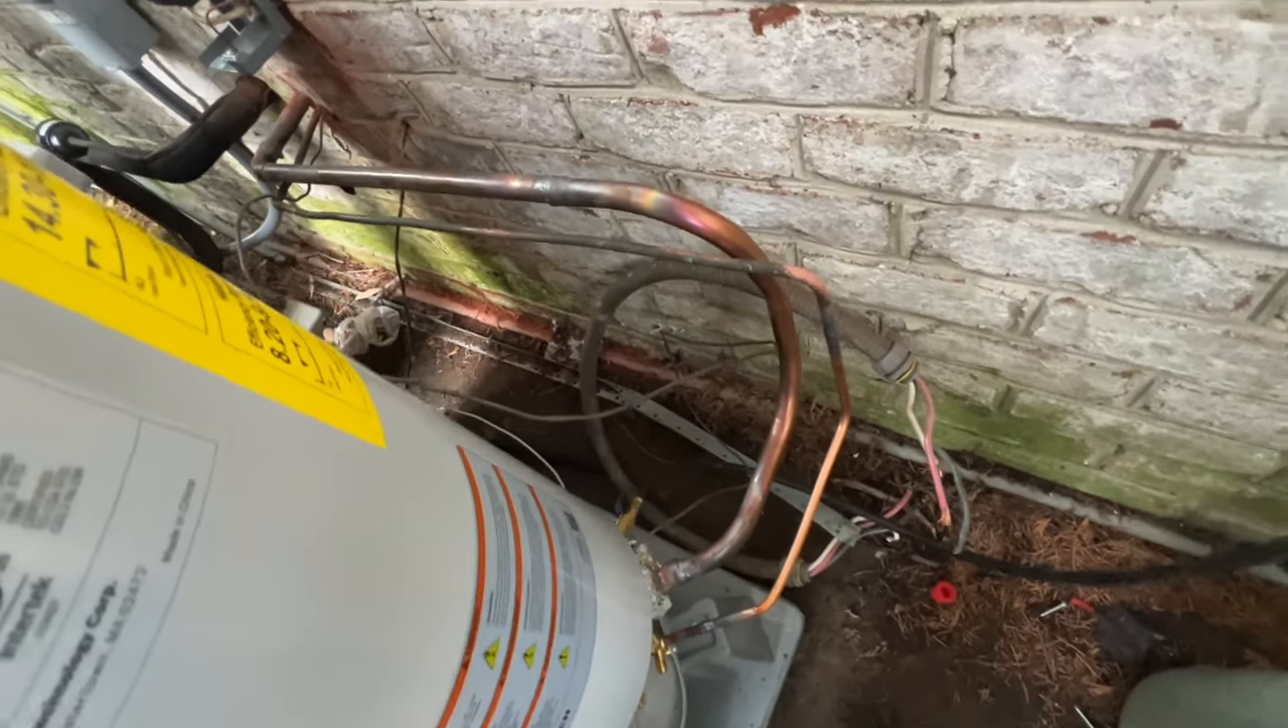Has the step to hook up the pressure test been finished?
No.